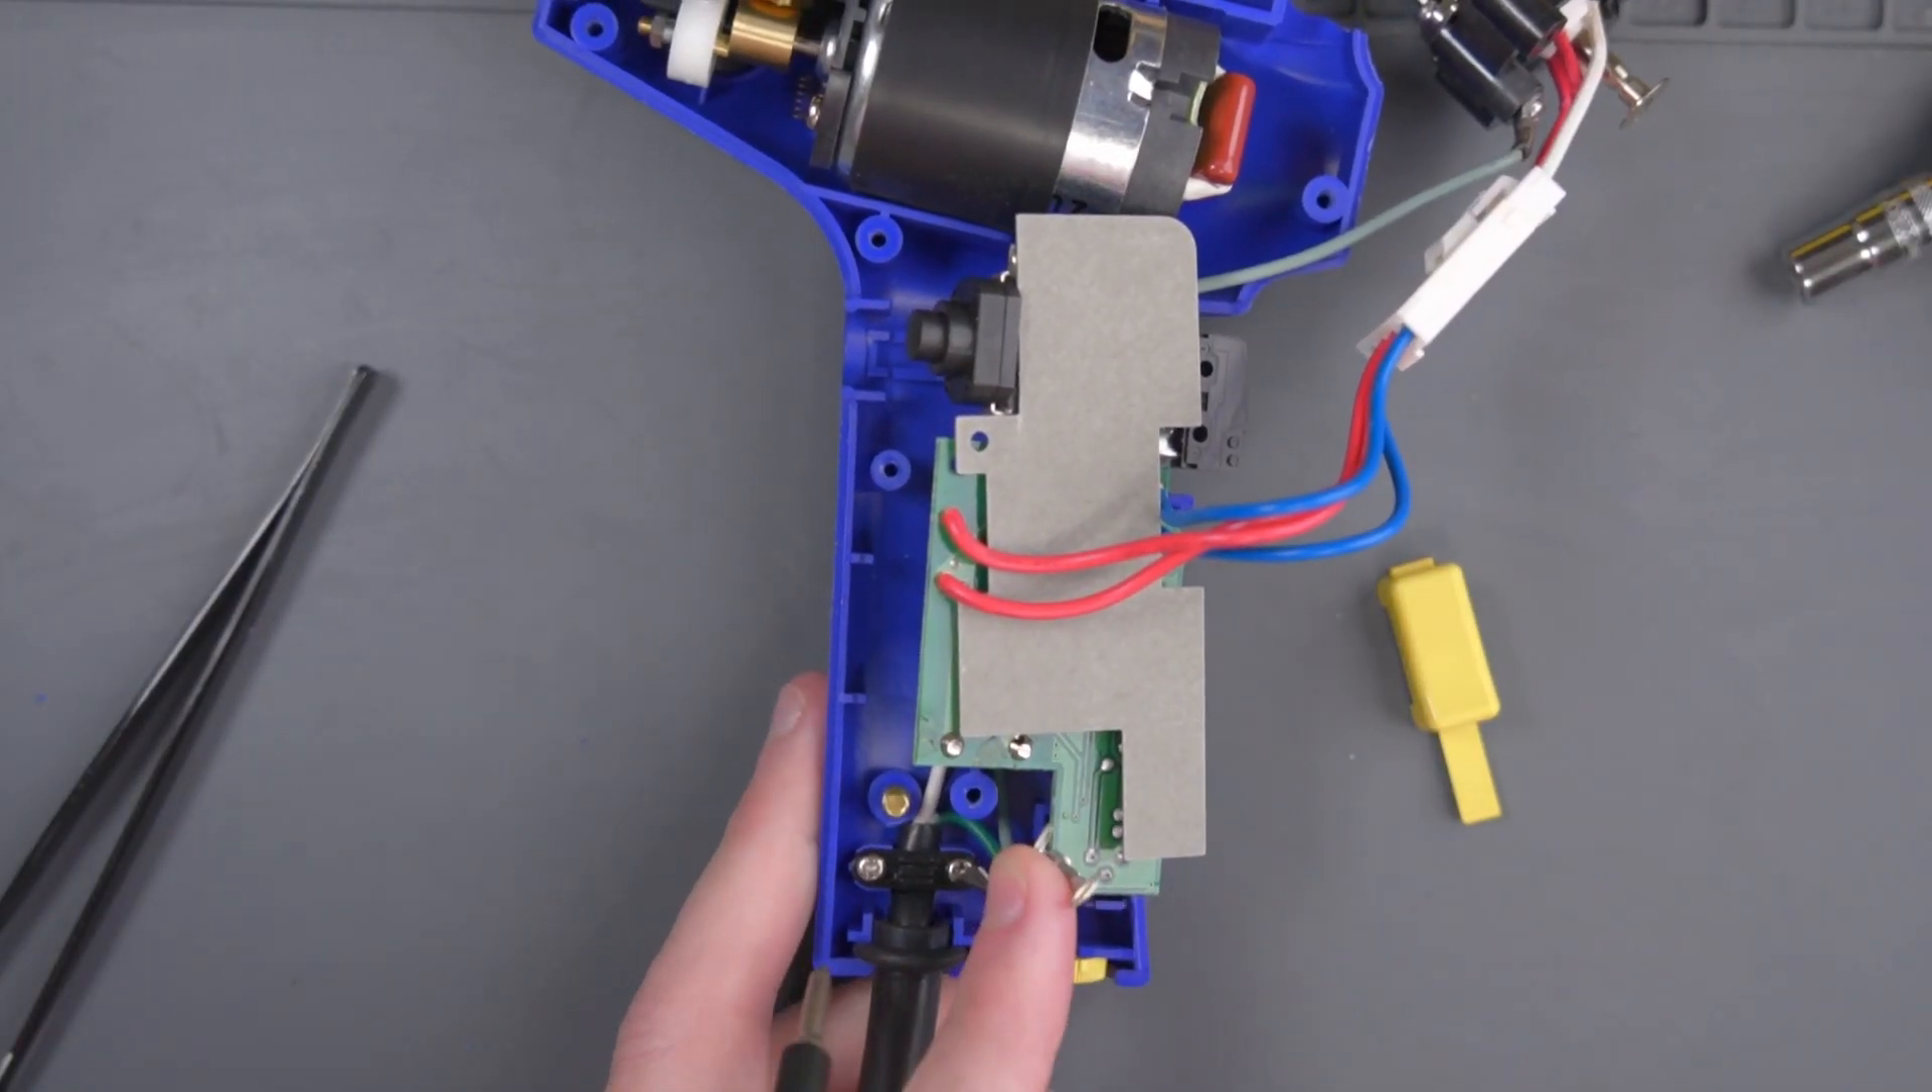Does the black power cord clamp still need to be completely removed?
Yes.